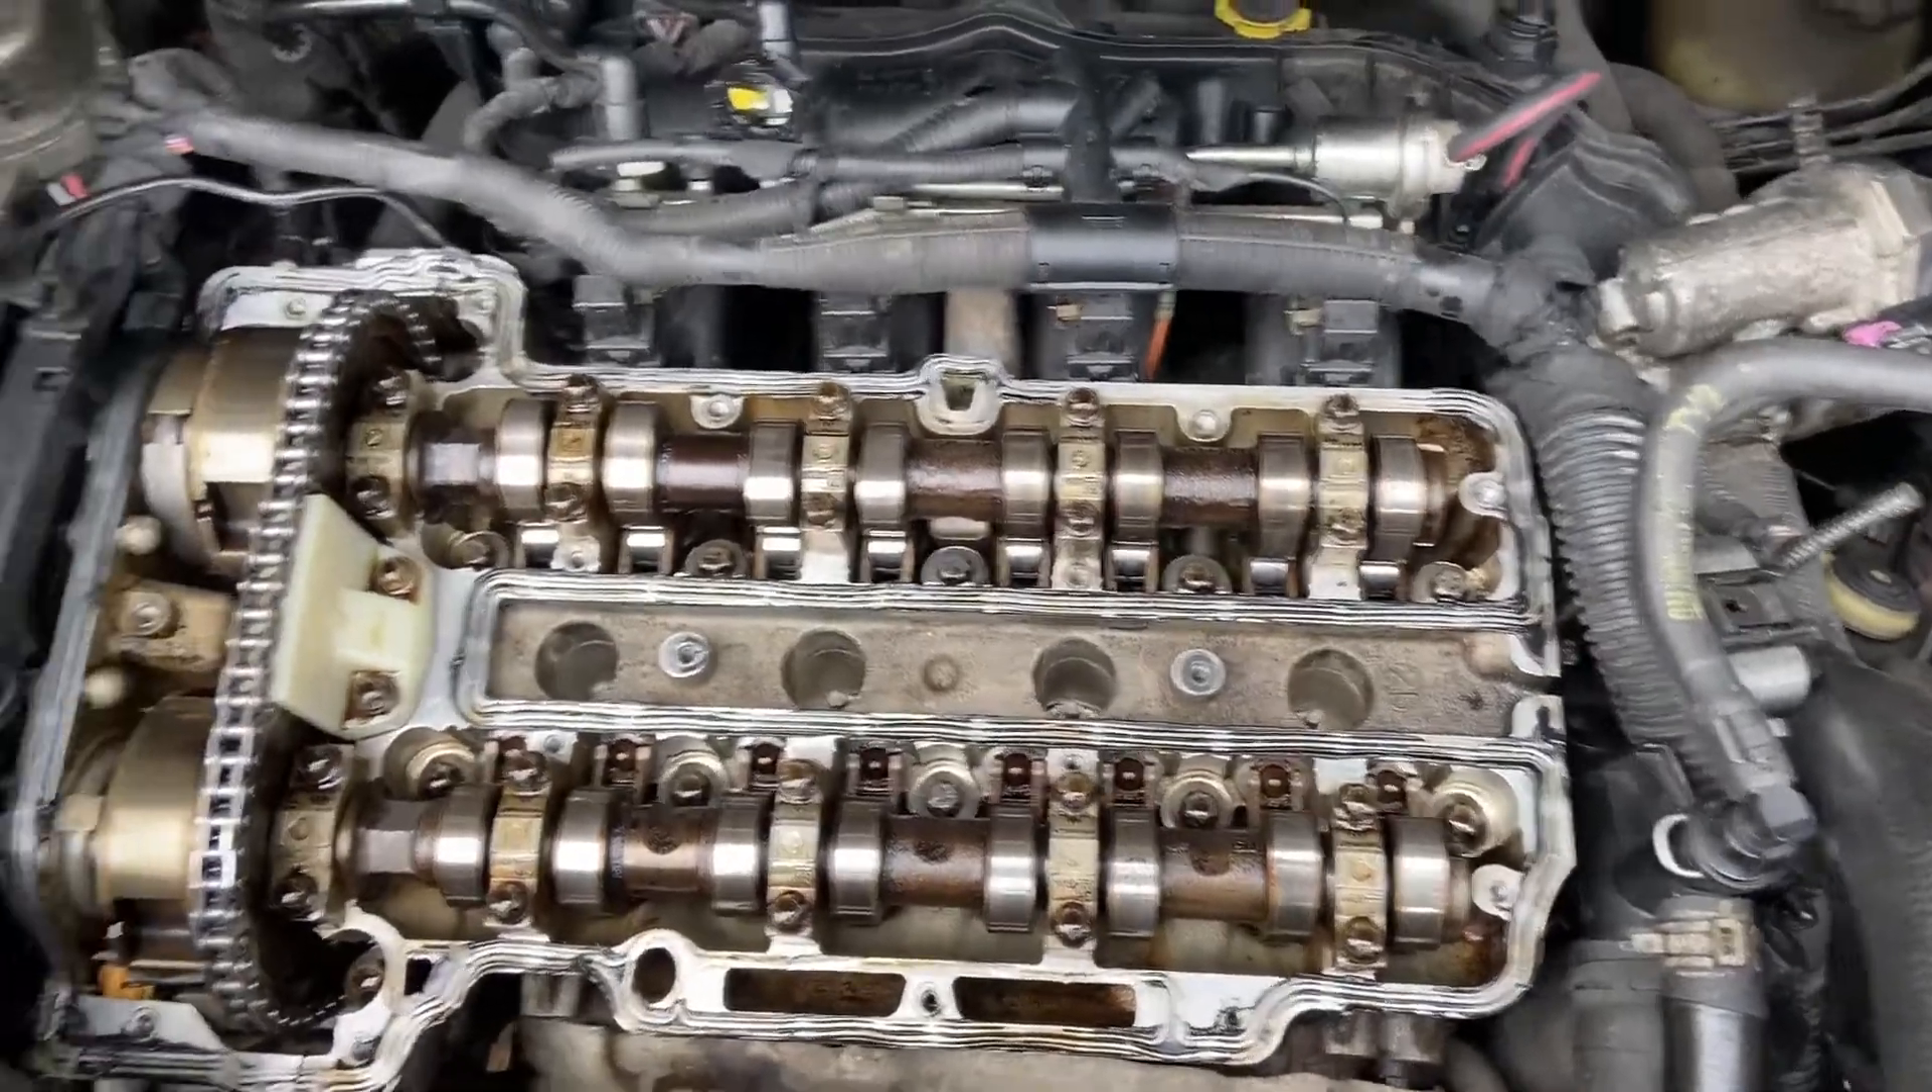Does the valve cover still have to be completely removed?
No.